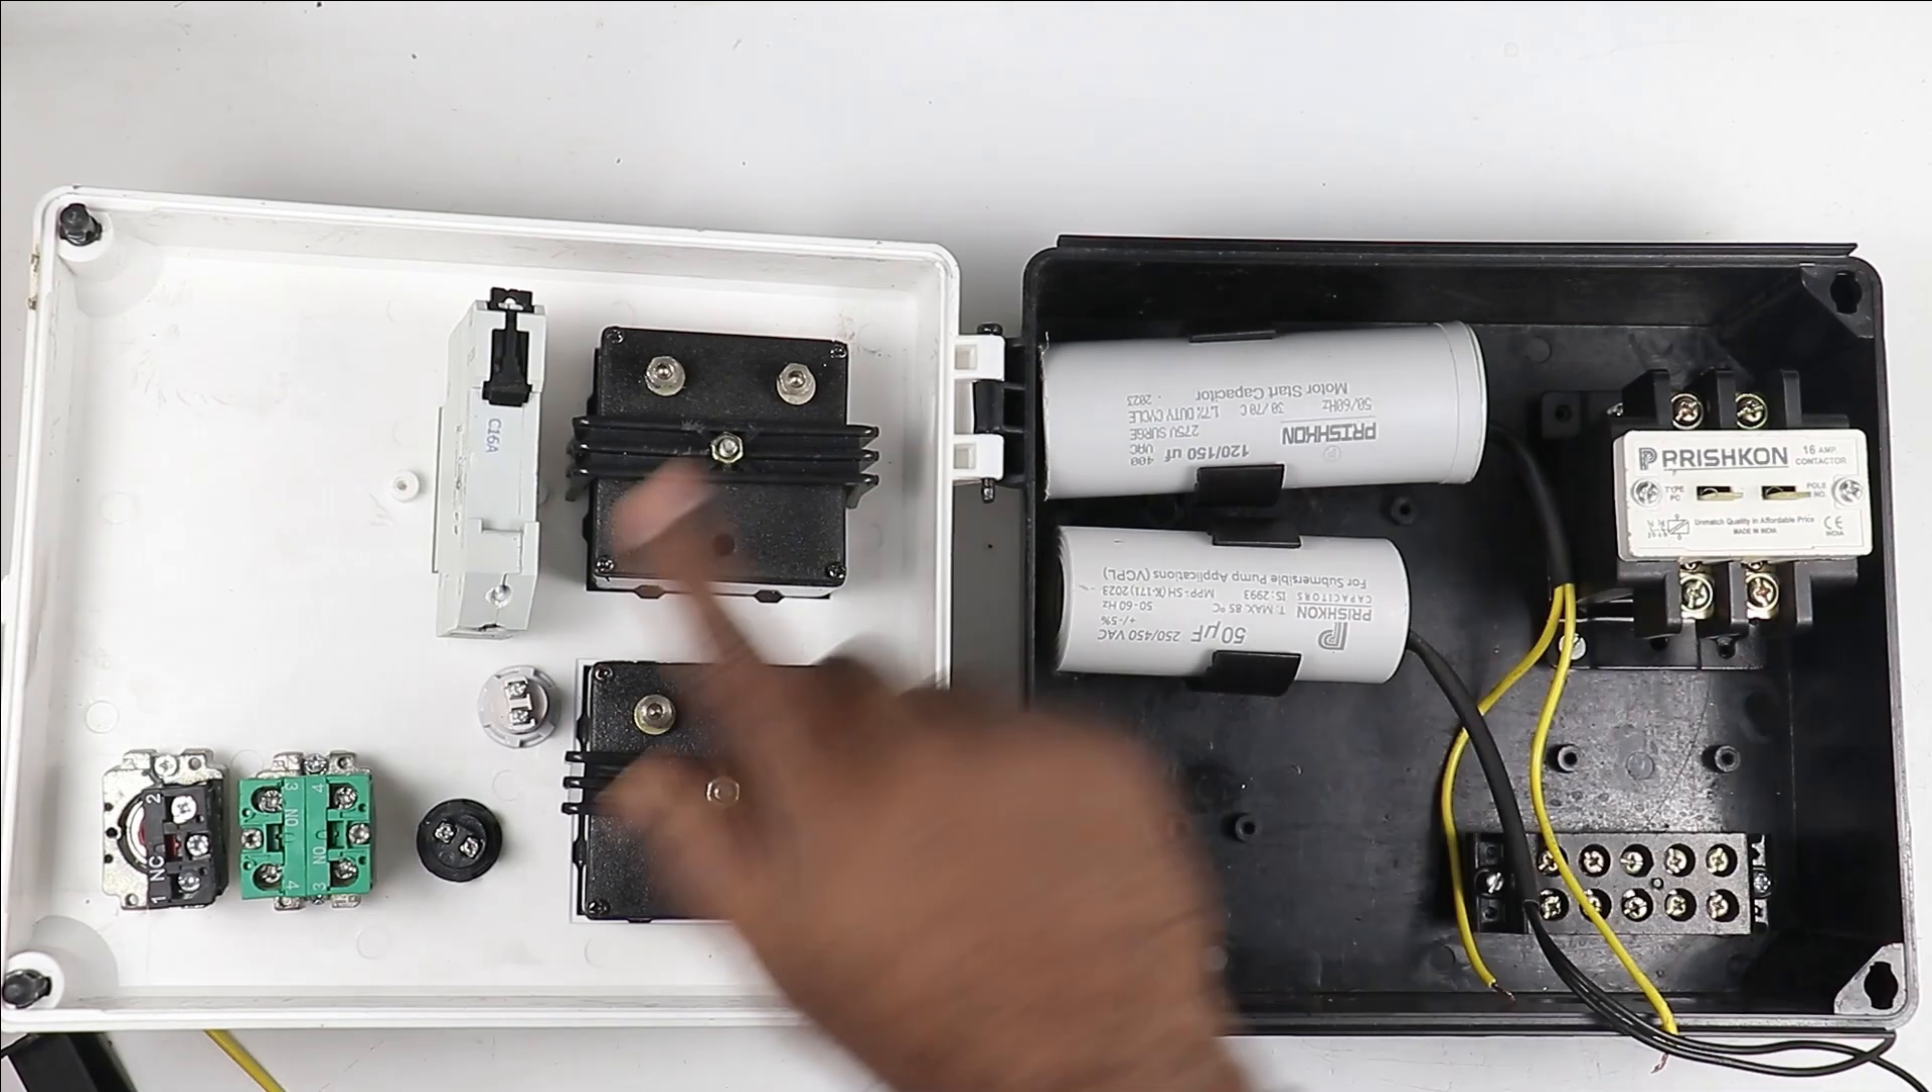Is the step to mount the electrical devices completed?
Yes.